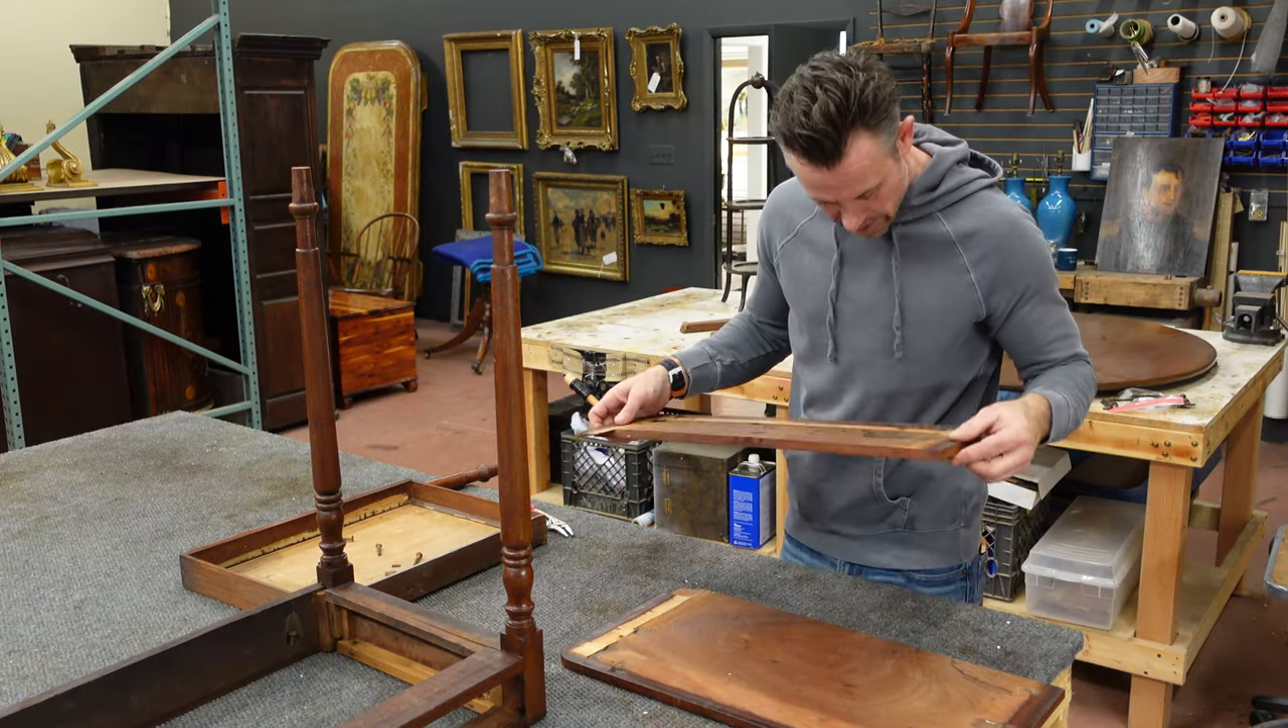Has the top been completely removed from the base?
Yes.